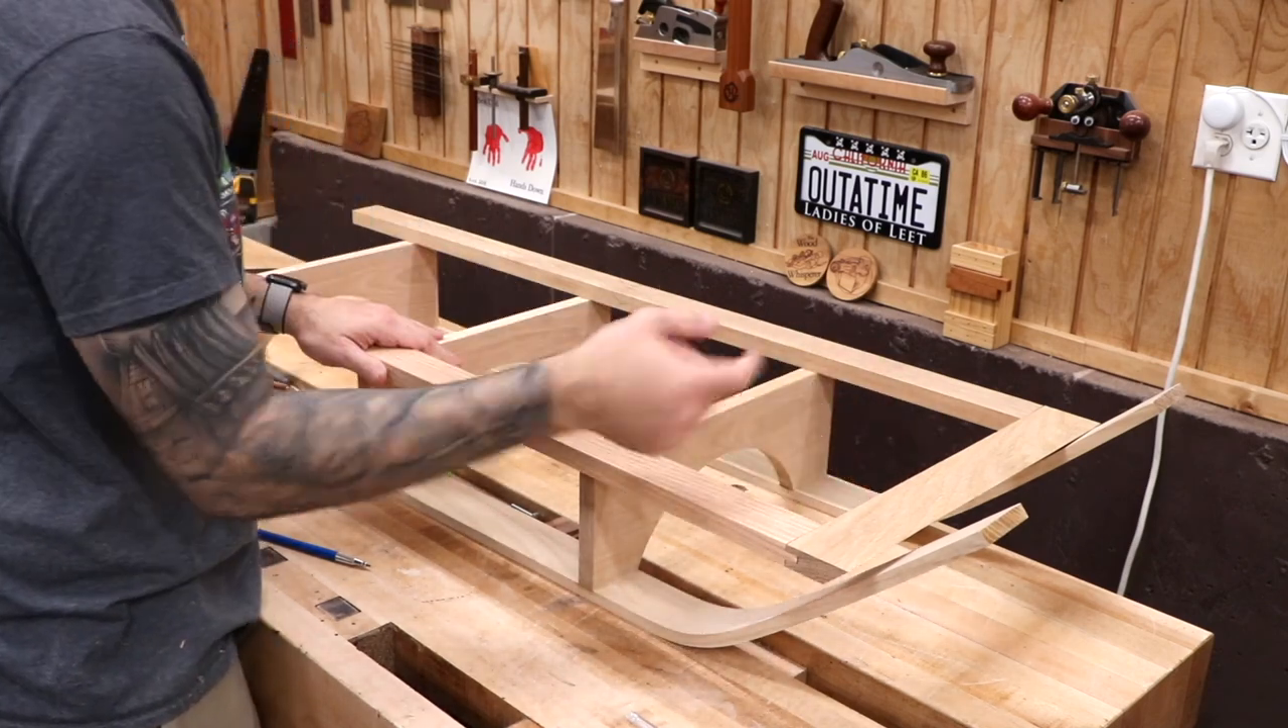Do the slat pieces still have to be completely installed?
Yes.